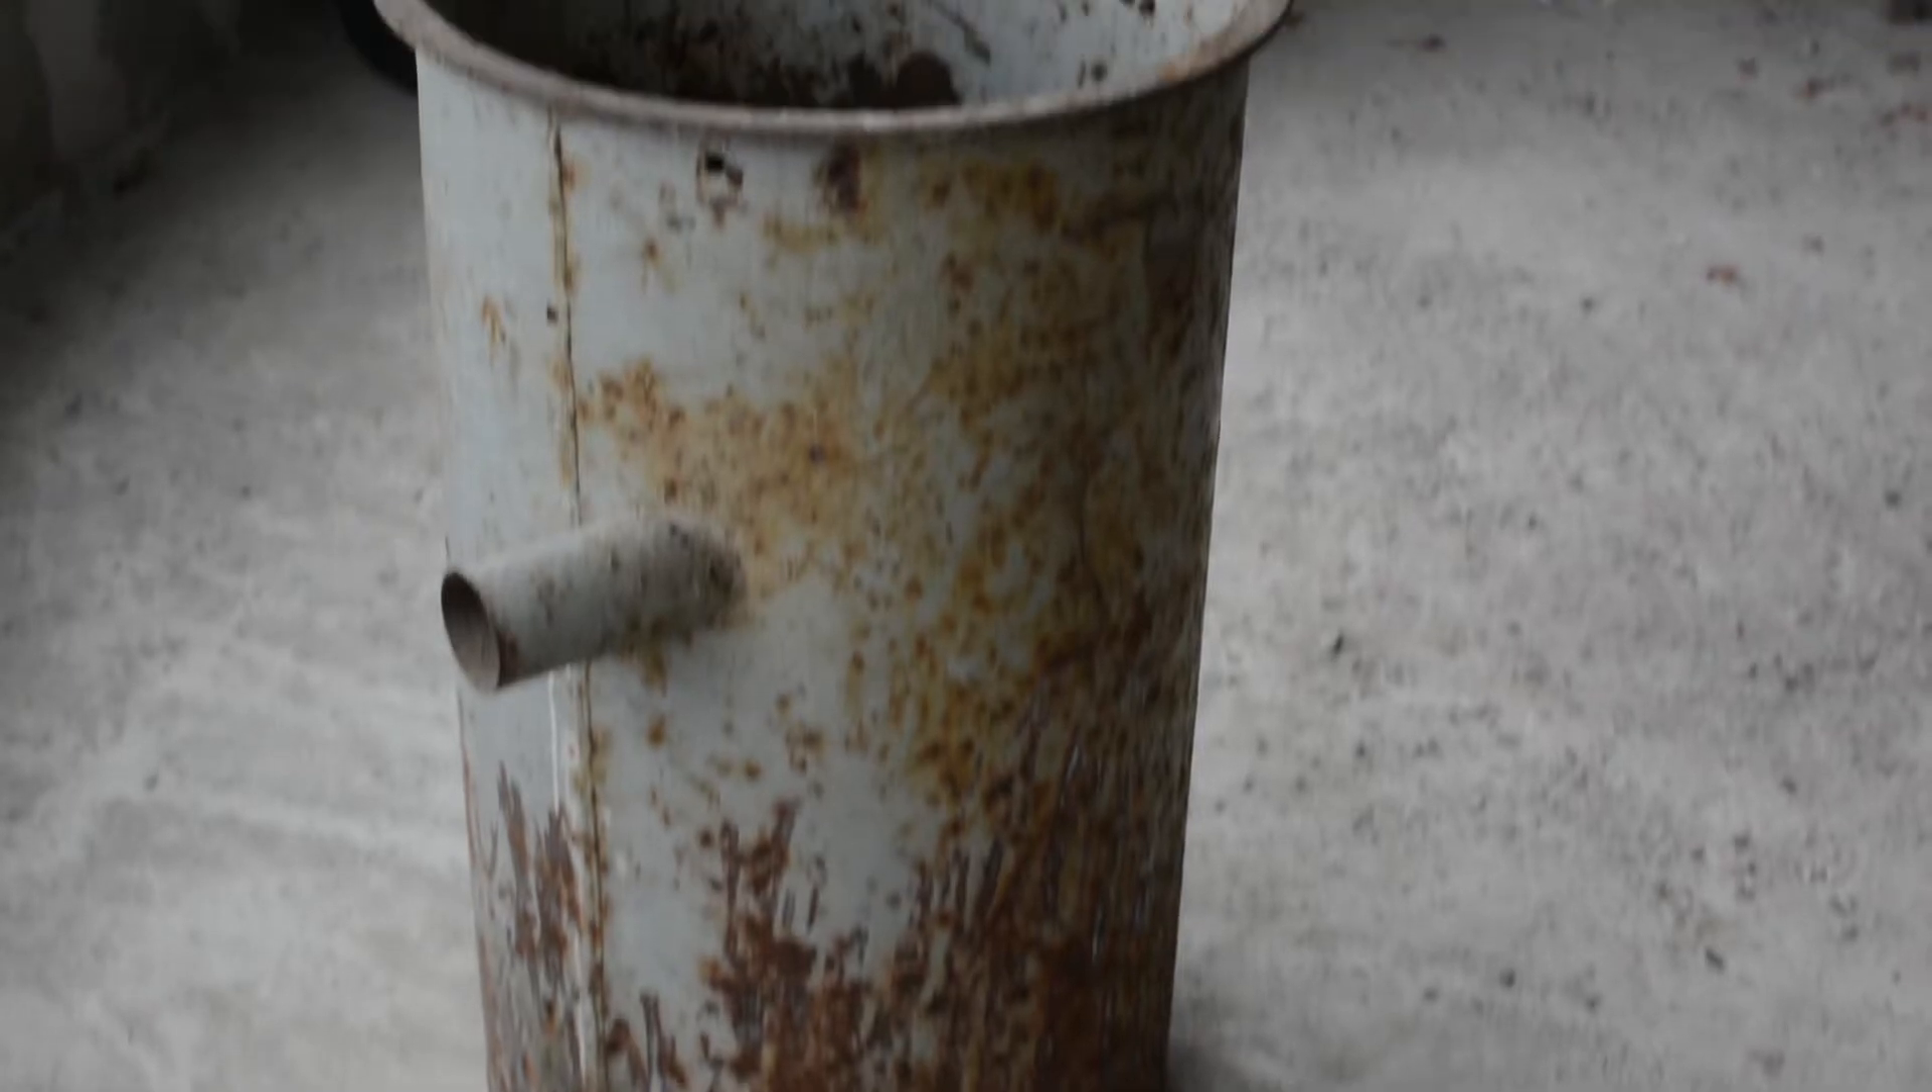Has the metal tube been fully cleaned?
No.